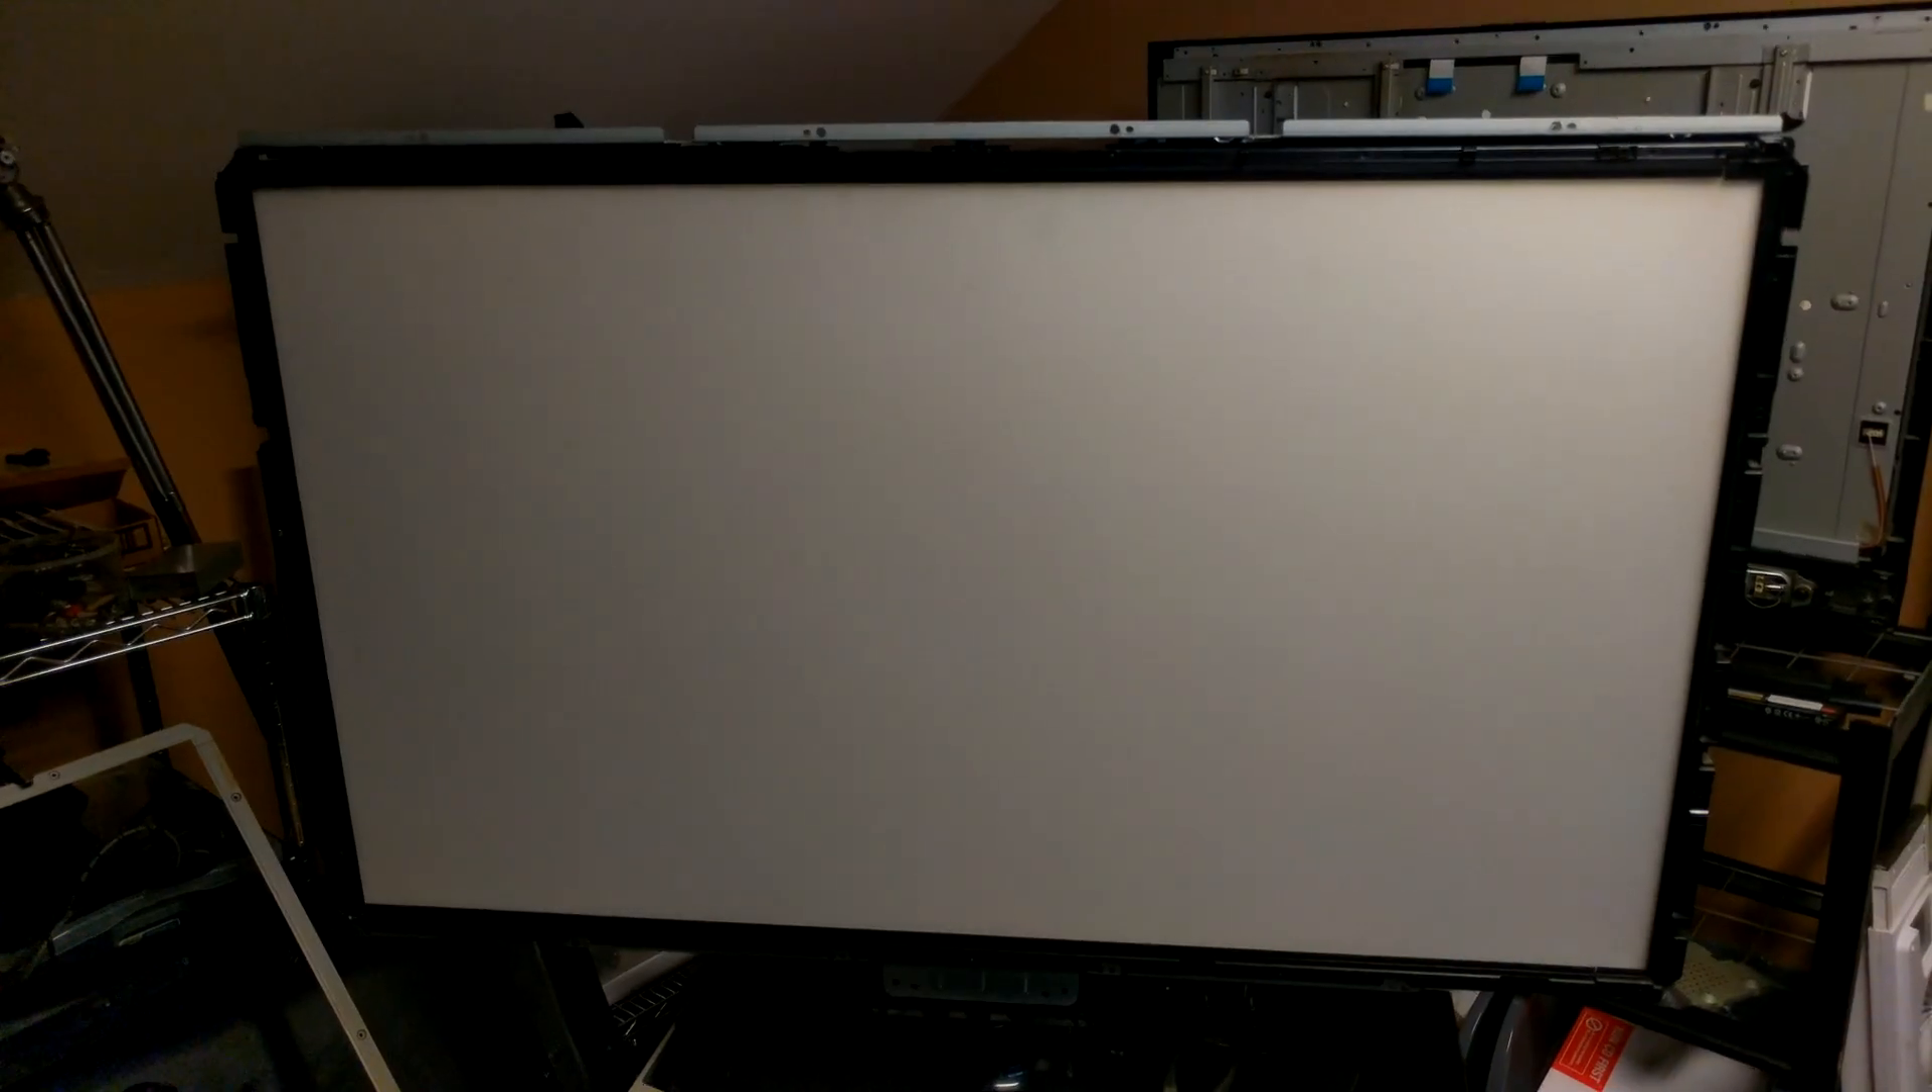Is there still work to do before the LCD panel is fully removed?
No.